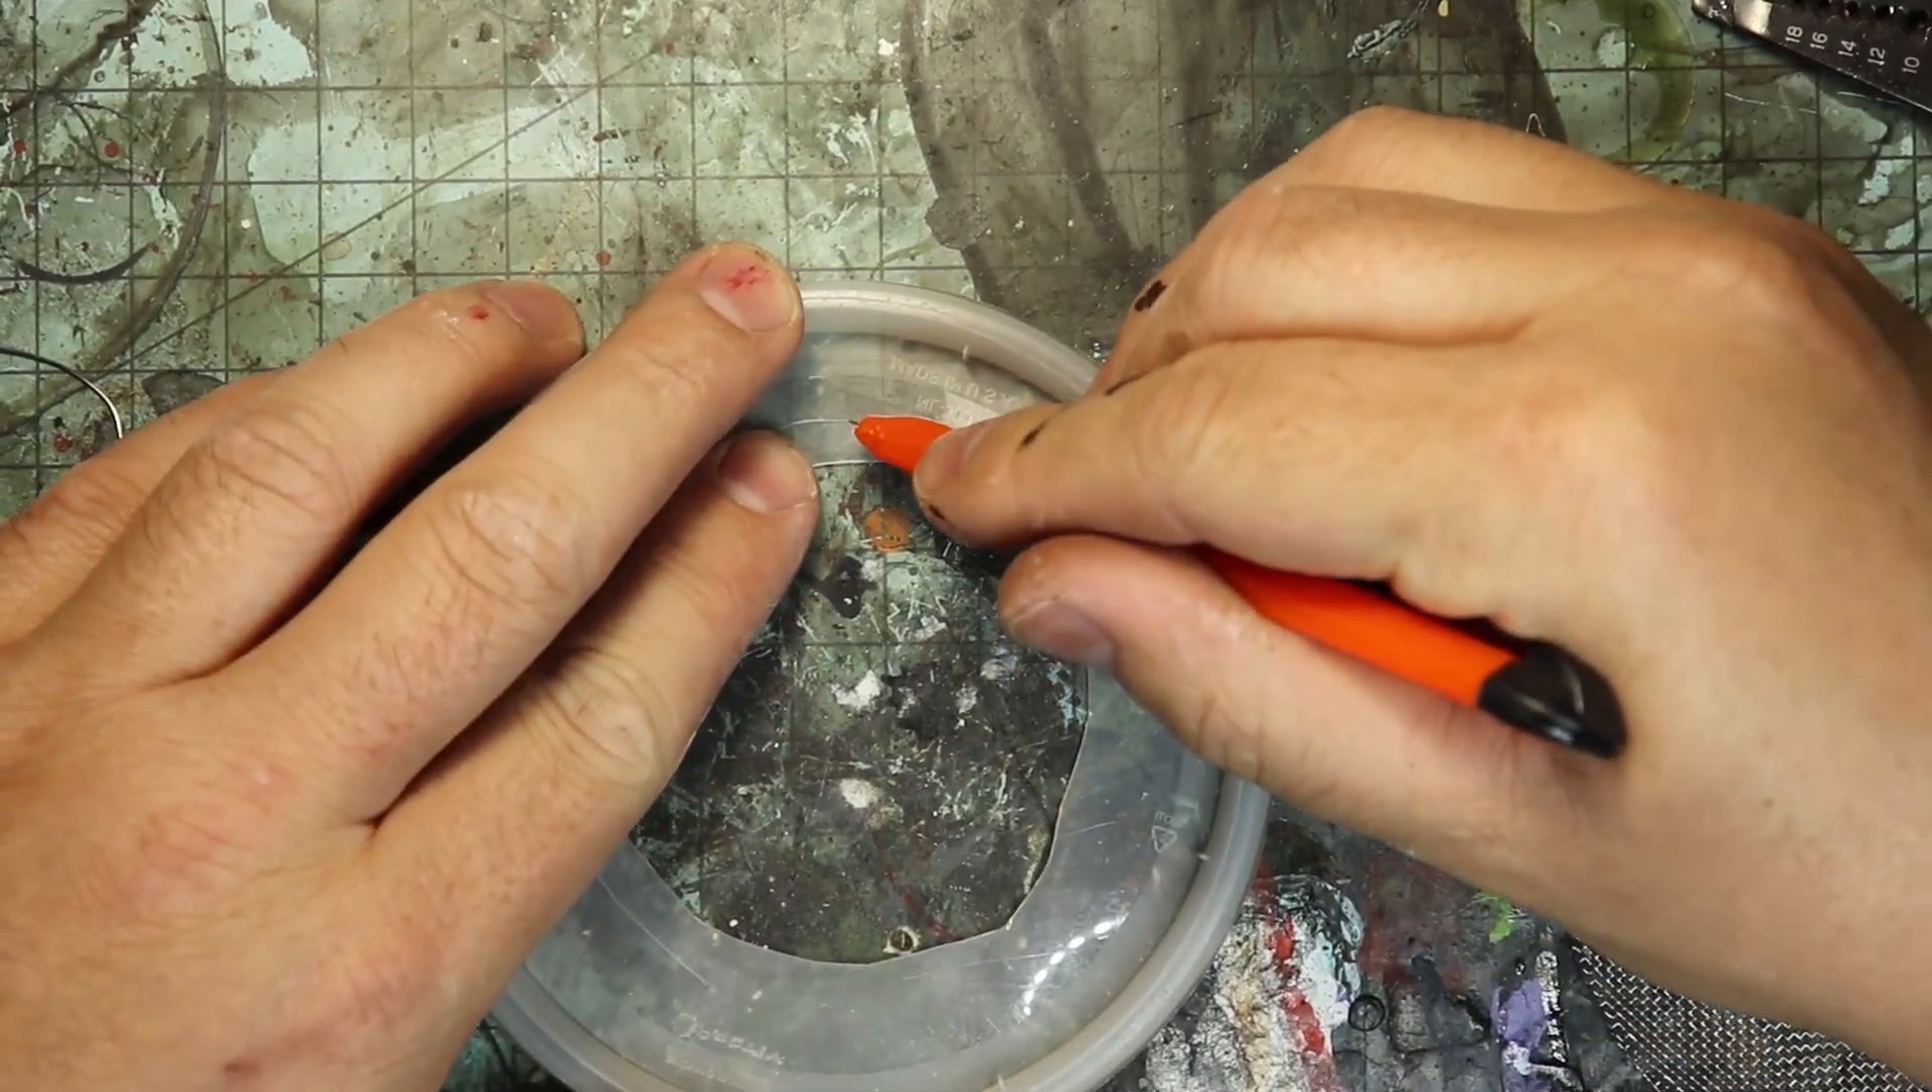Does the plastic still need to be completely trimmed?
Yes.